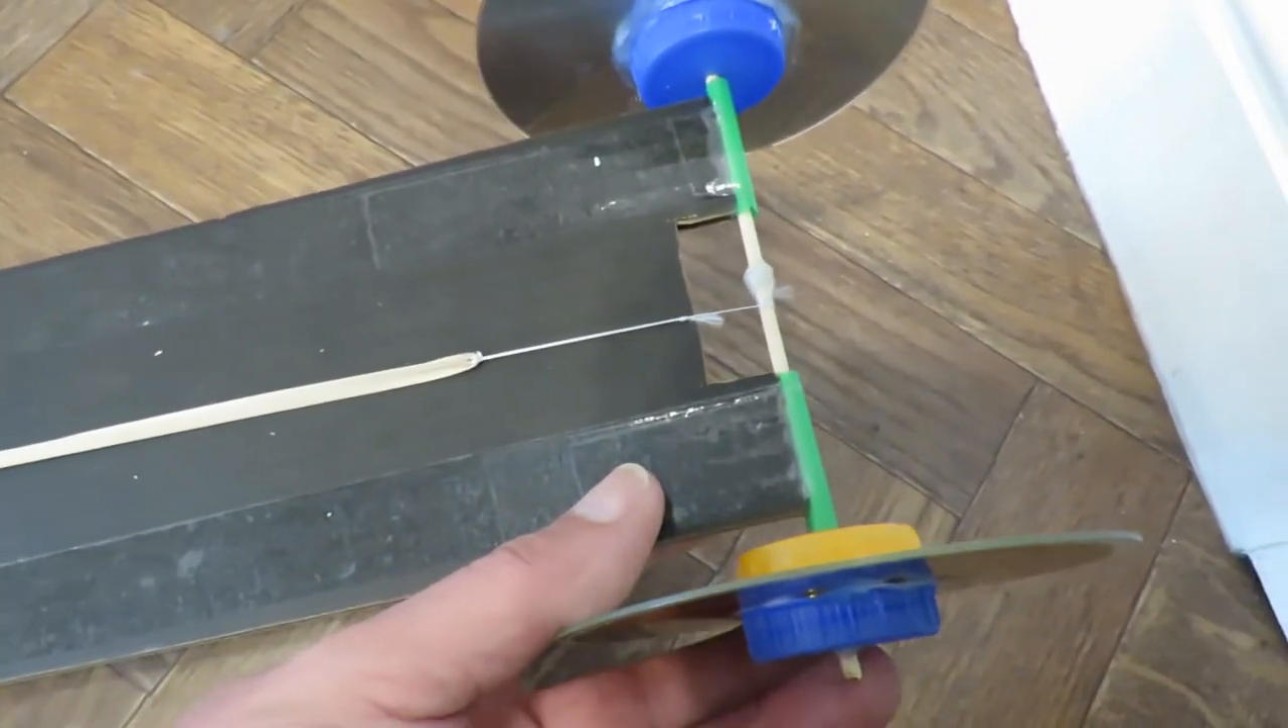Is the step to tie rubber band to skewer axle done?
Yes.